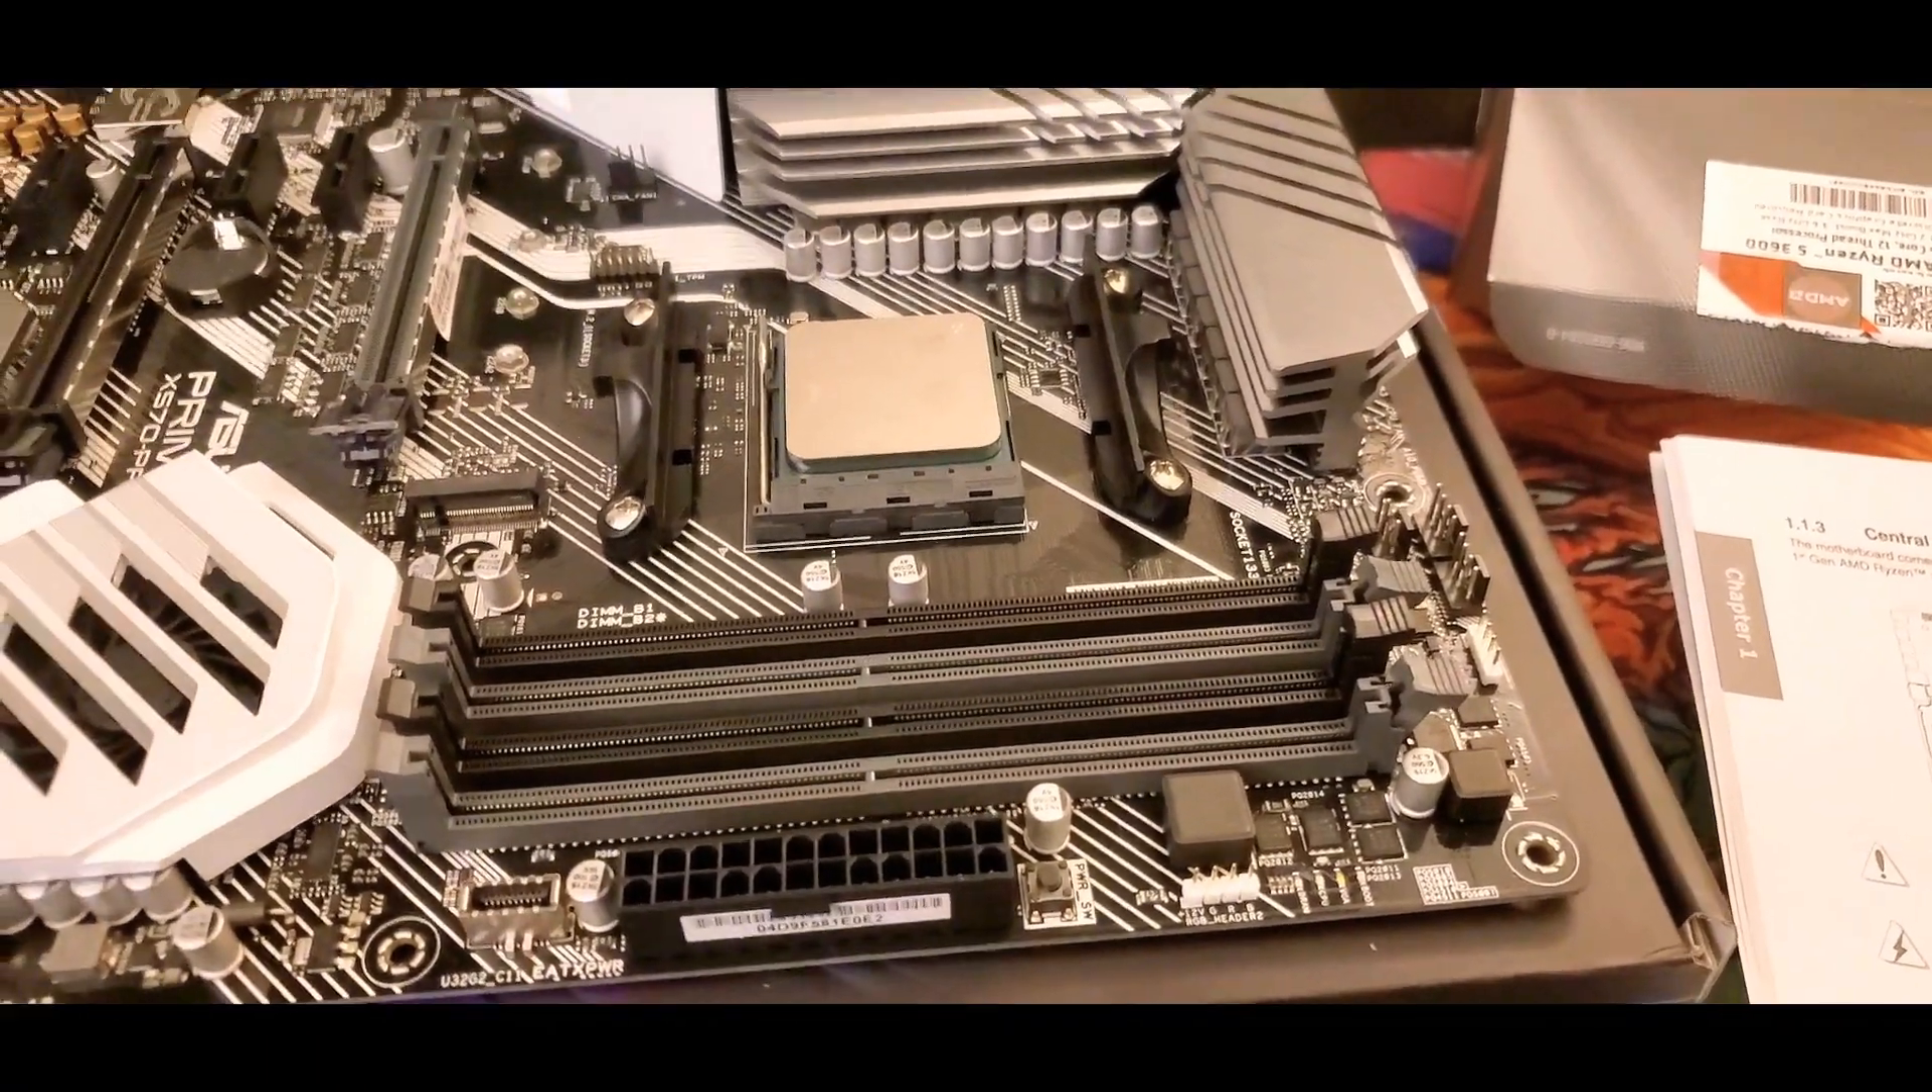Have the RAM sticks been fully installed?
No.